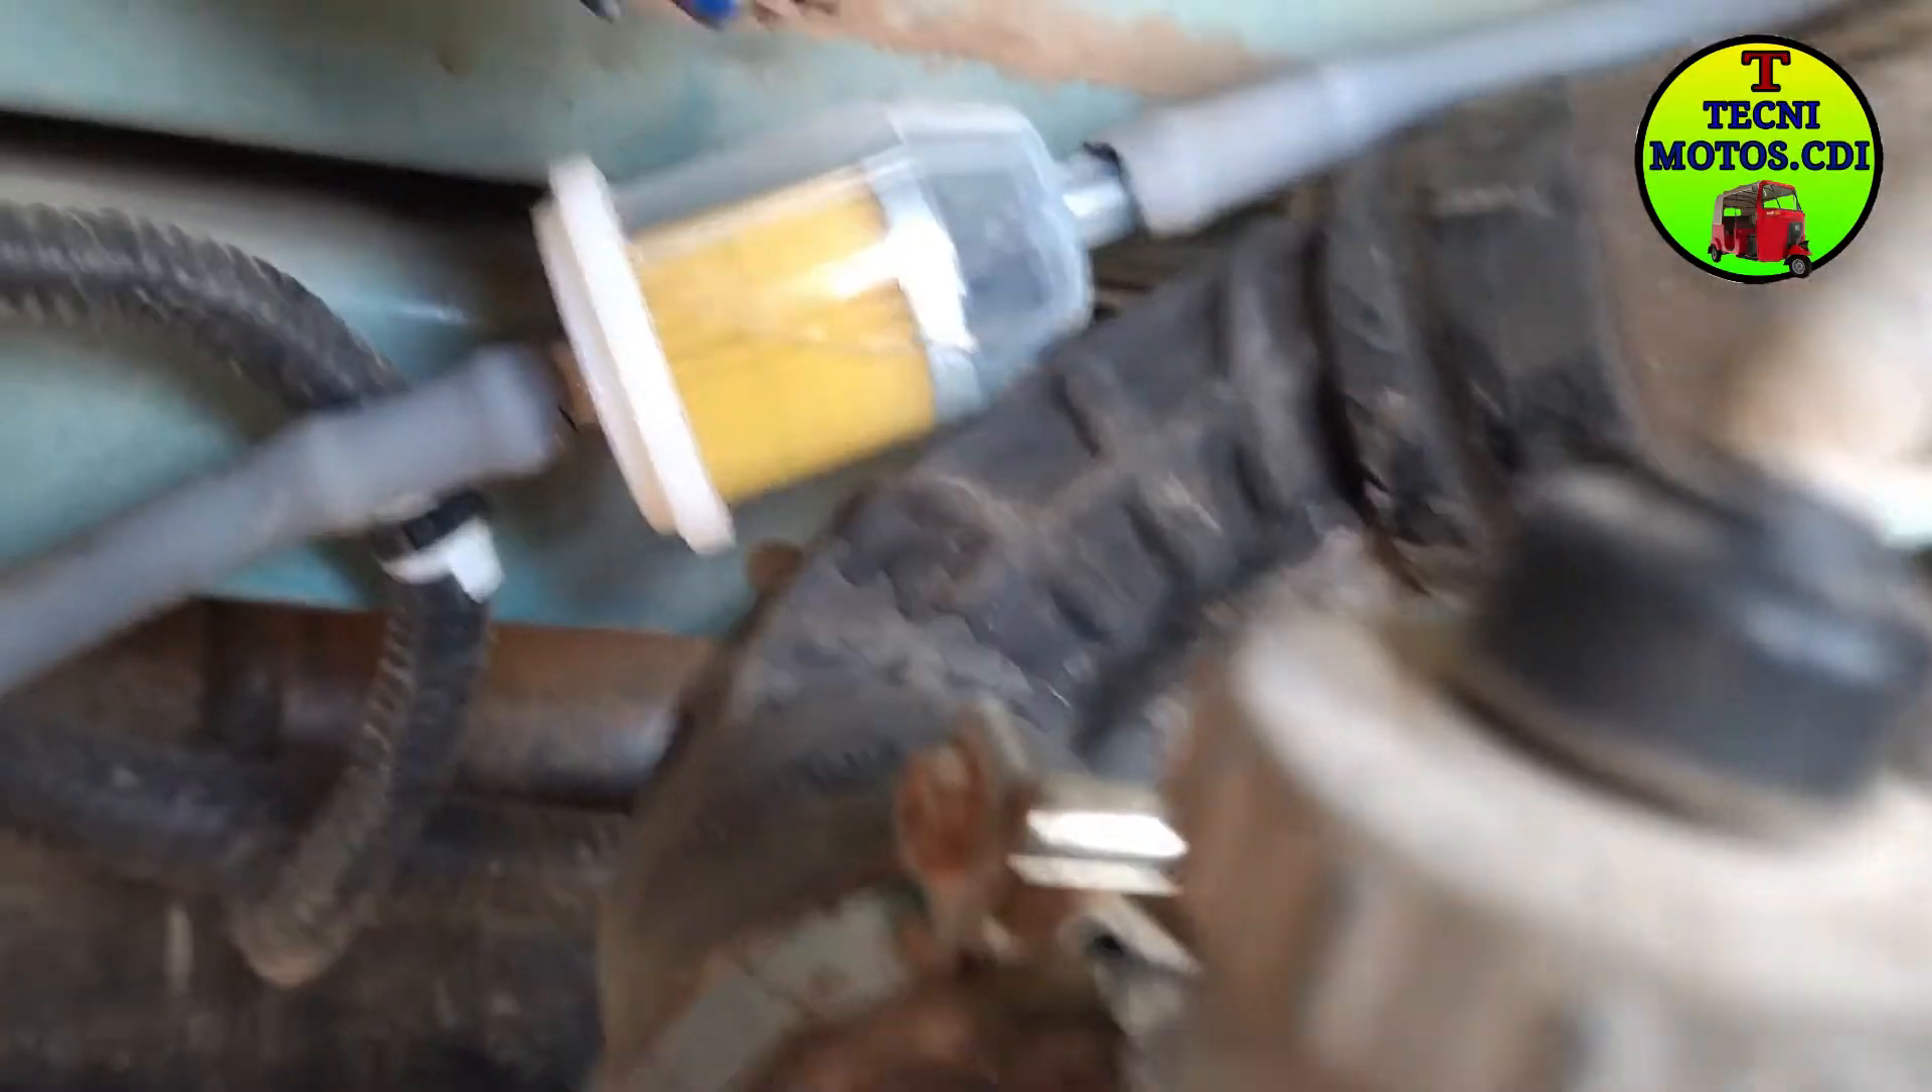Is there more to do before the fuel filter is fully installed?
No.